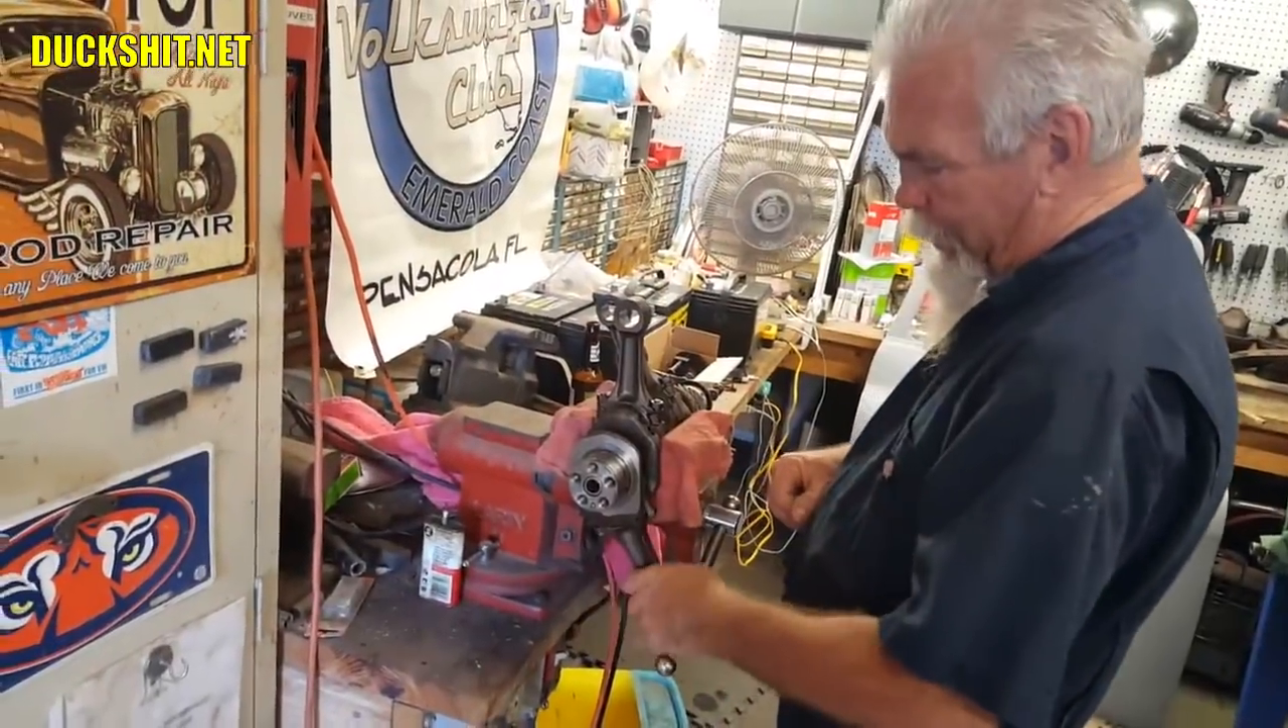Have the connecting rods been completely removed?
No.